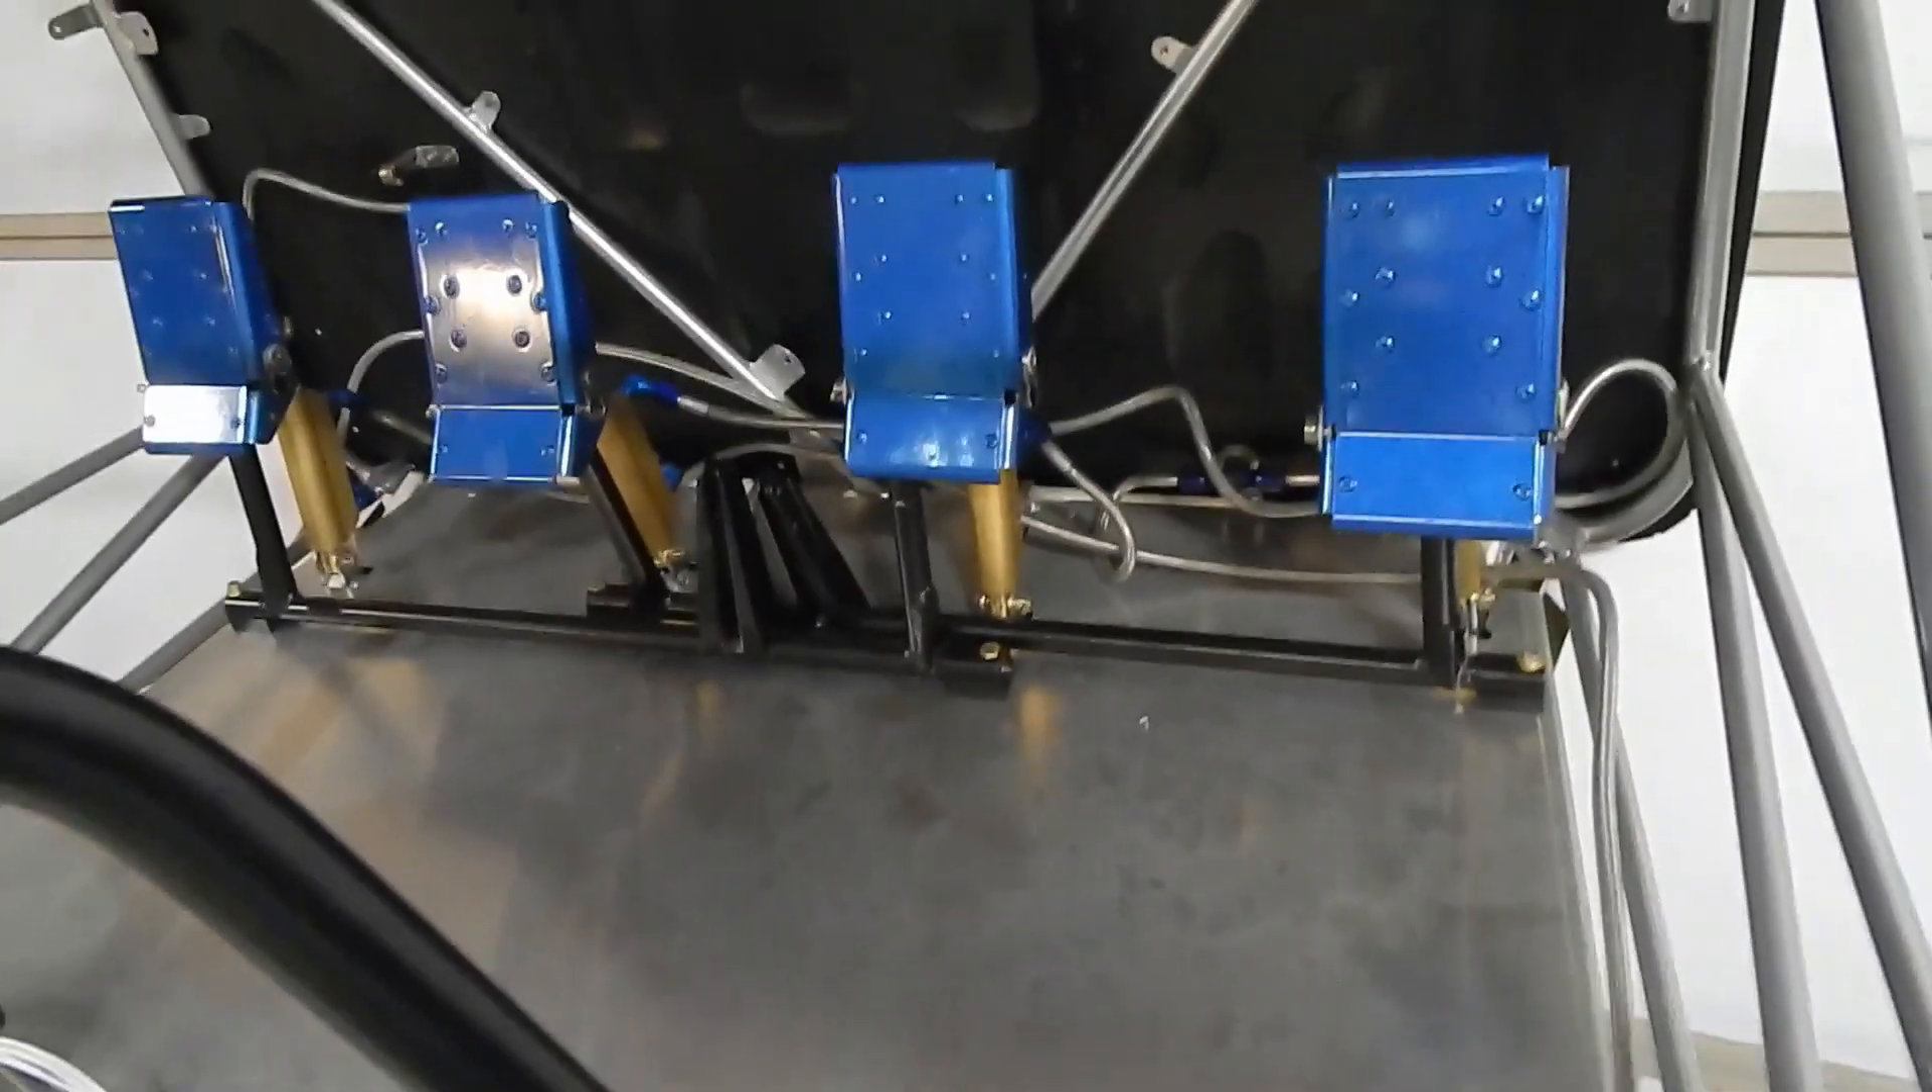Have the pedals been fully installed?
Yes.